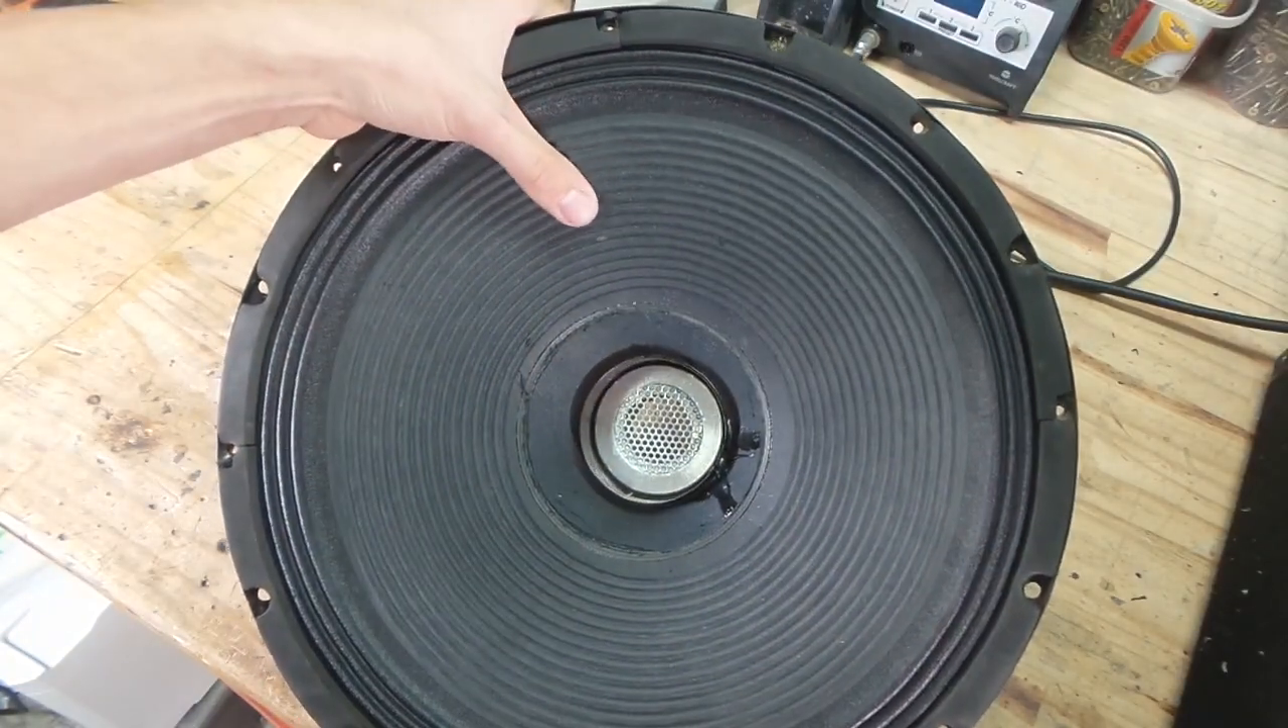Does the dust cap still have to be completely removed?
No.